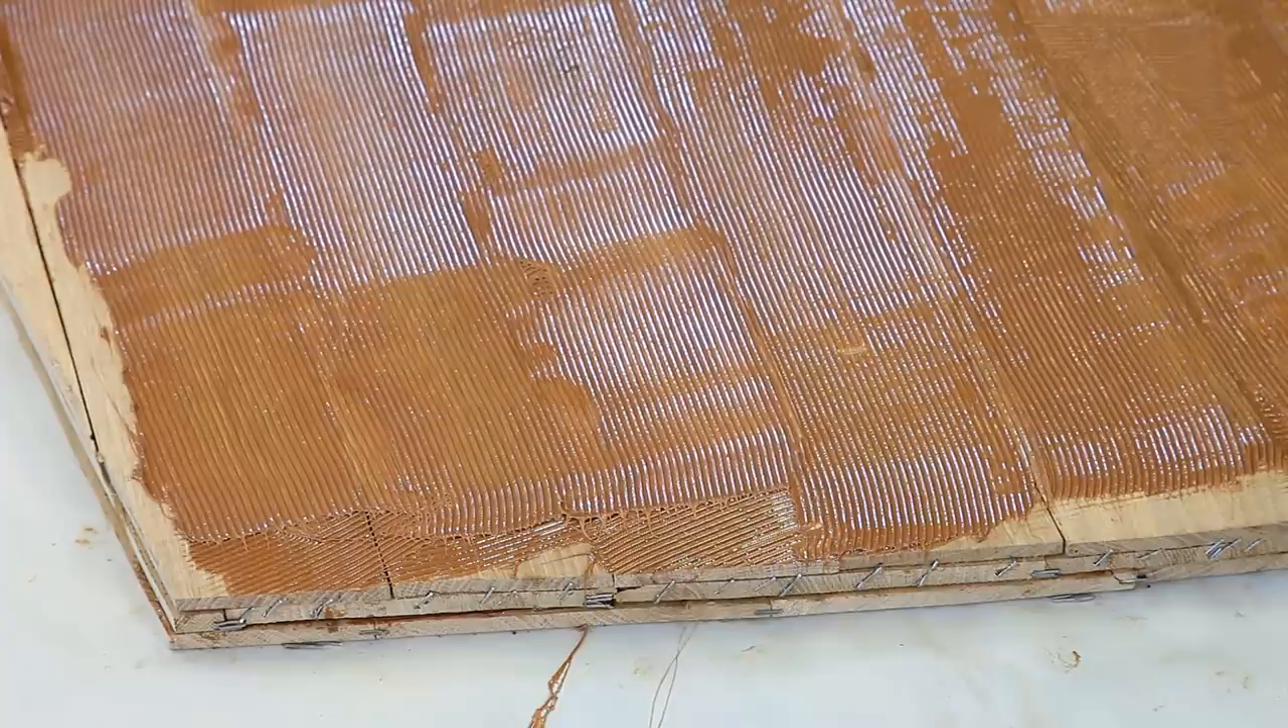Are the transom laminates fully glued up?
No.